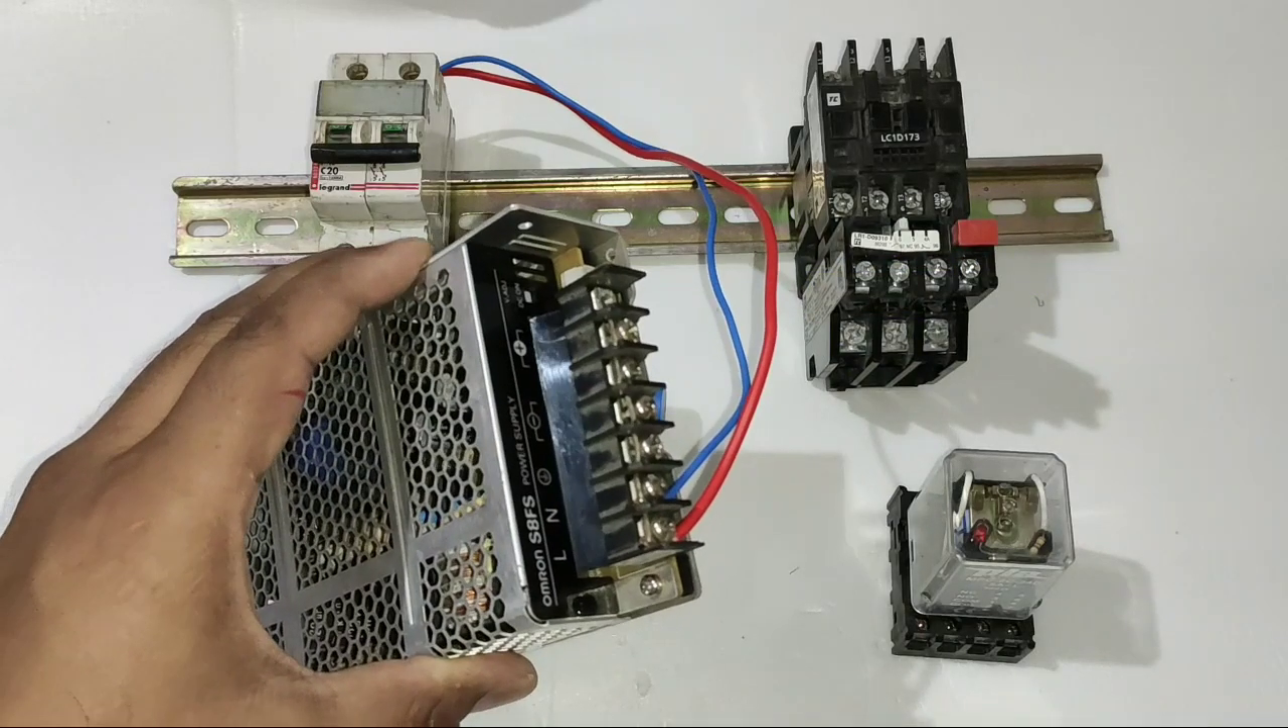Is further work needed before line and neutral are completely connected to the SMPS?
No.